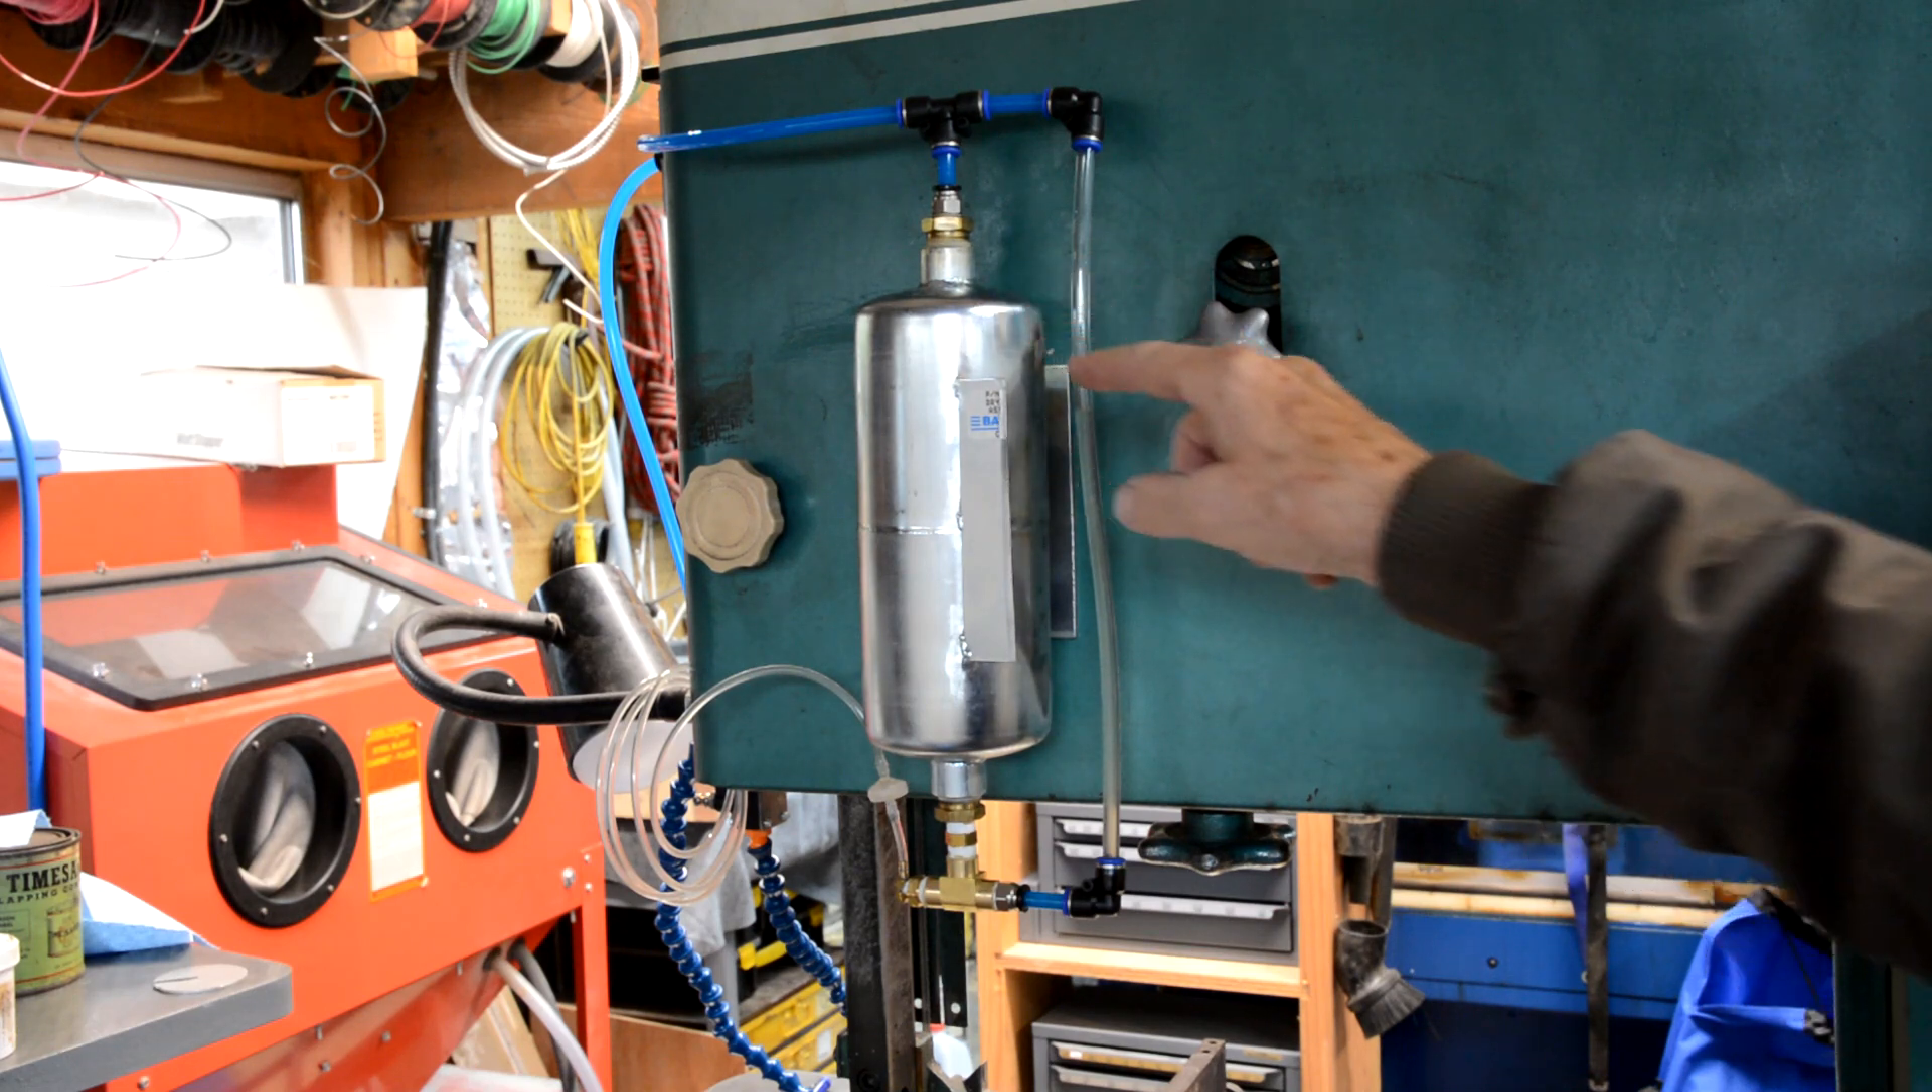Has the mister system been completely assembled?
Yes.